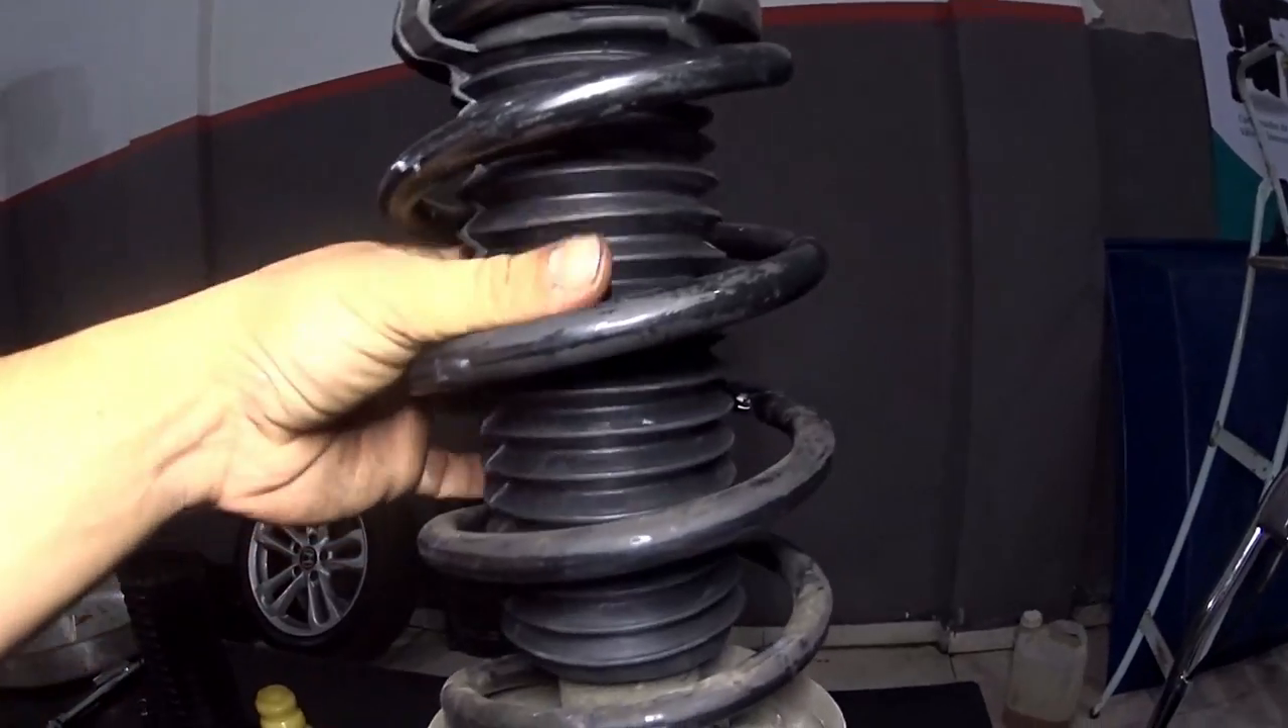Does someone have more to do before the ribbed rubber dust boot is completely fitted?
No.